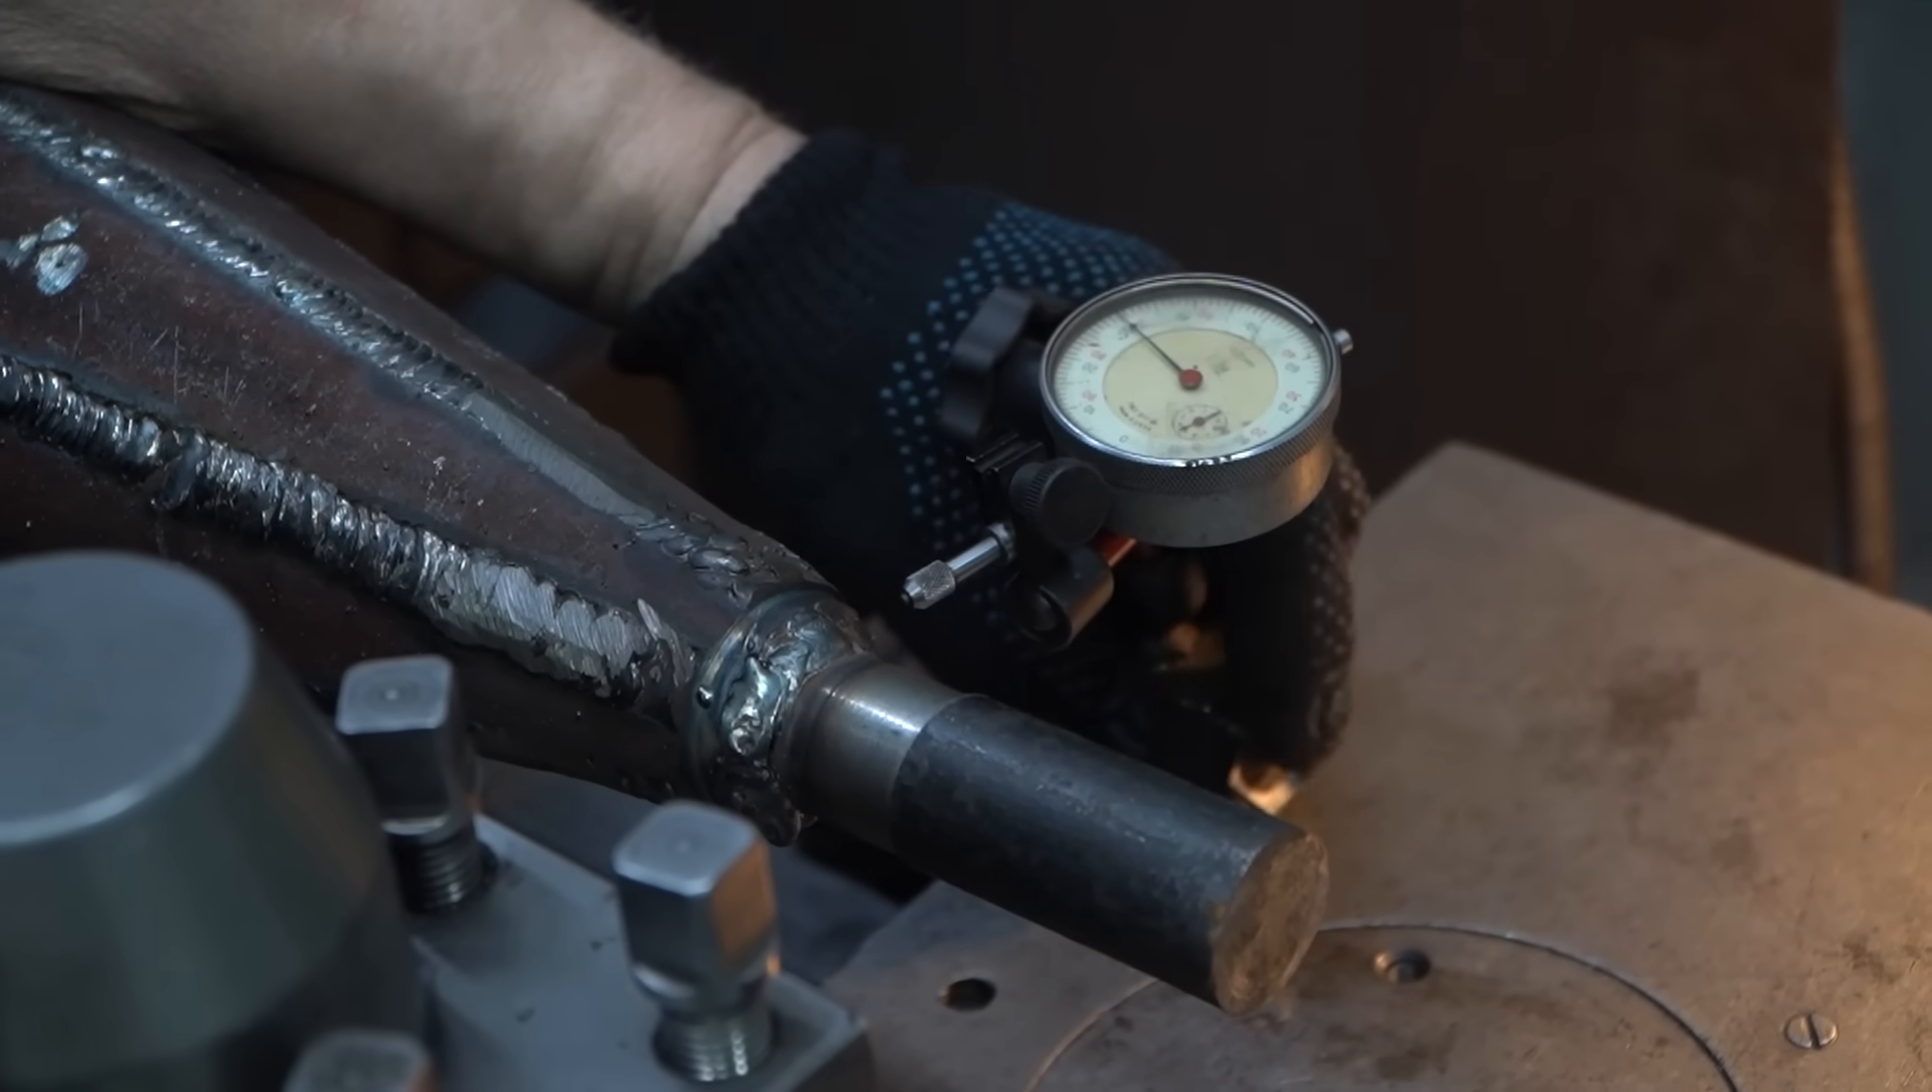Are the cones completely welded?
Yes.